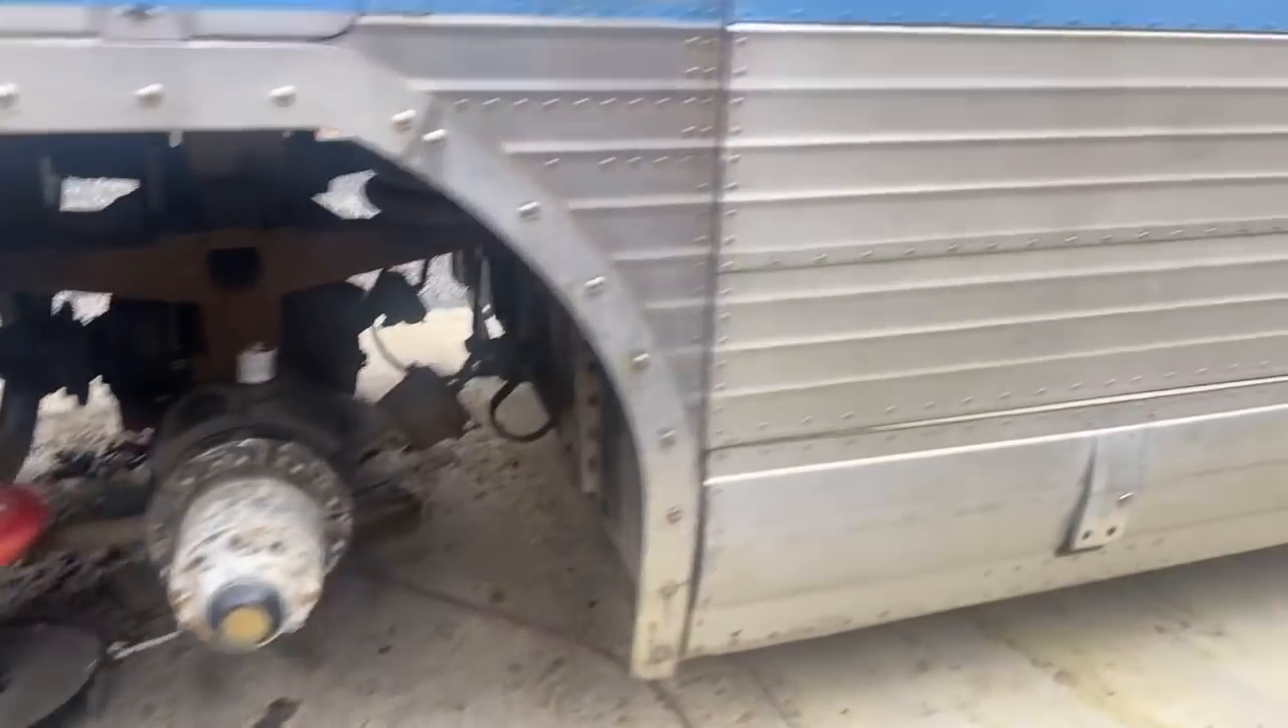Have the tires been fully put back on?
No.